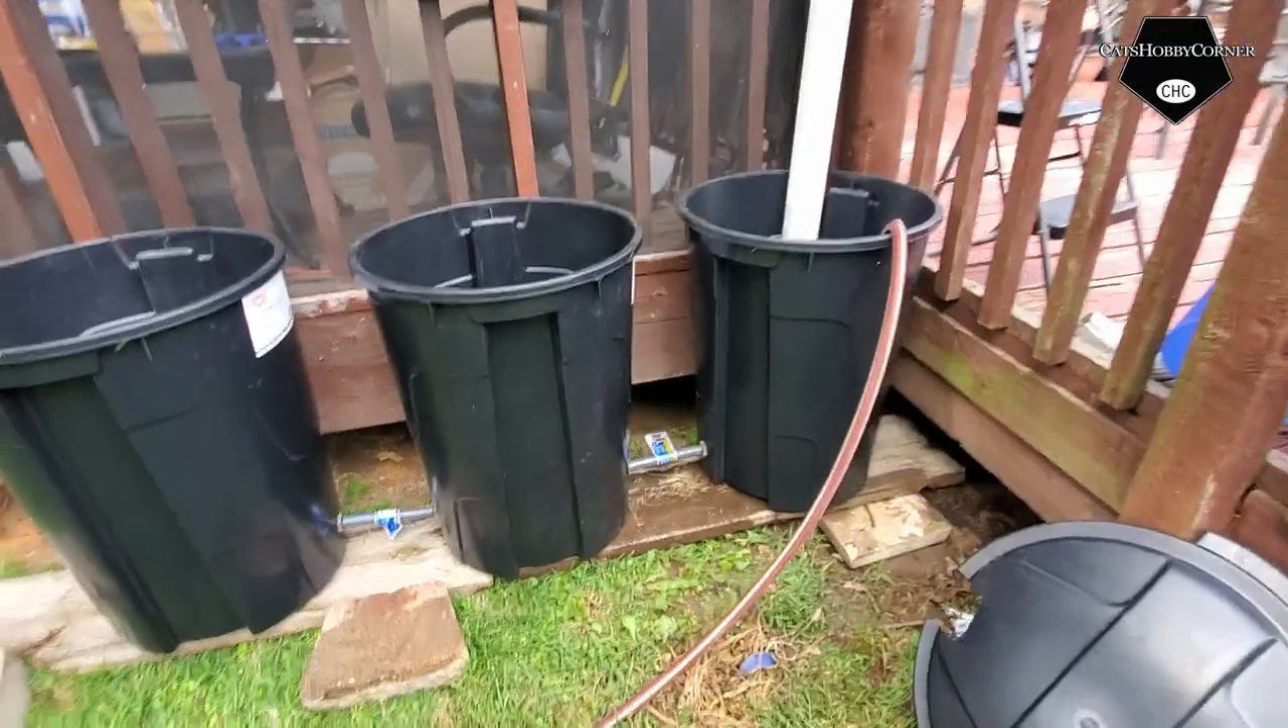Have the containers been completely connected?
Yes.